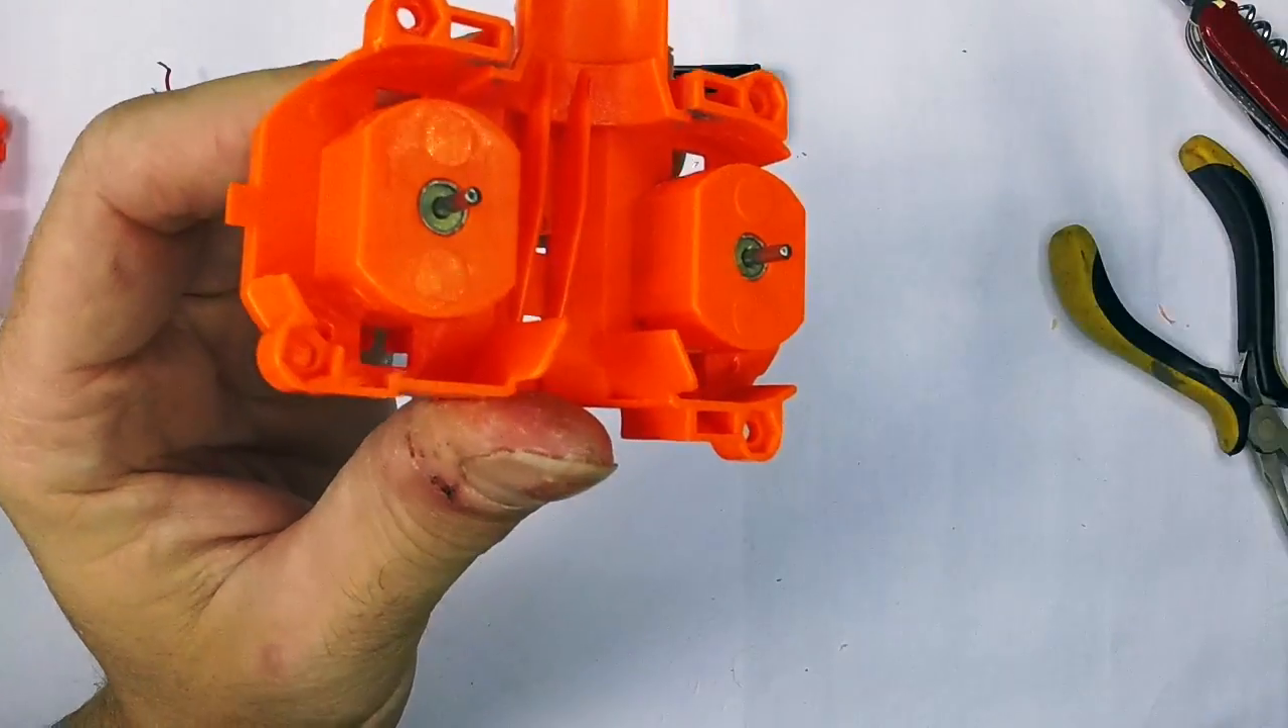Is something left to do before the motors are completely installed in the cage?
No.